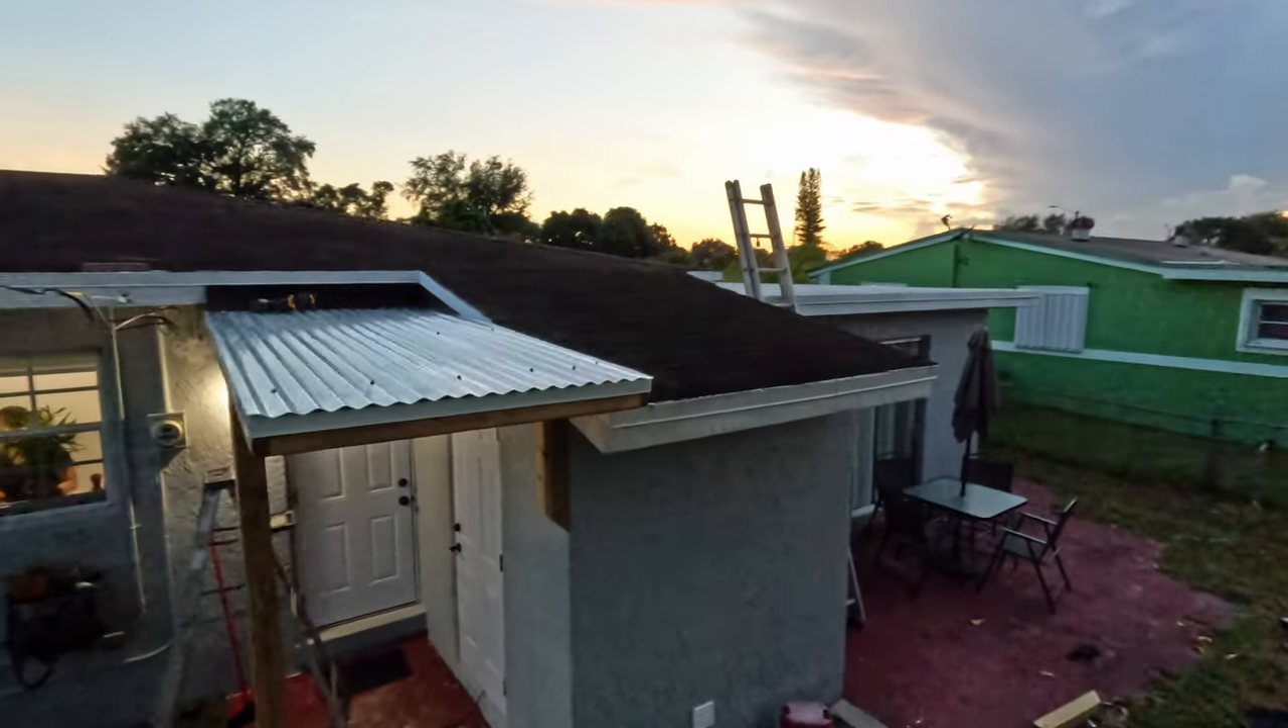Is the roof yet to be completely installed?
No.